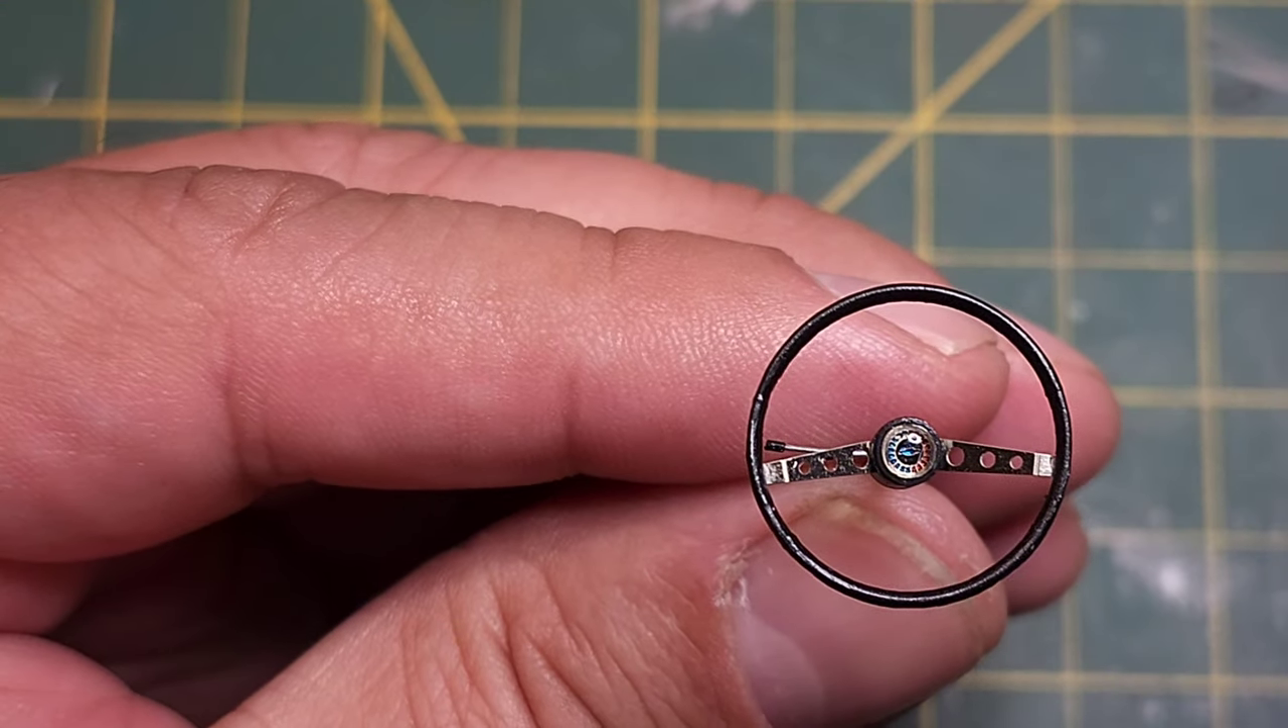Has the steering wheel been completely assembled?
Yes.